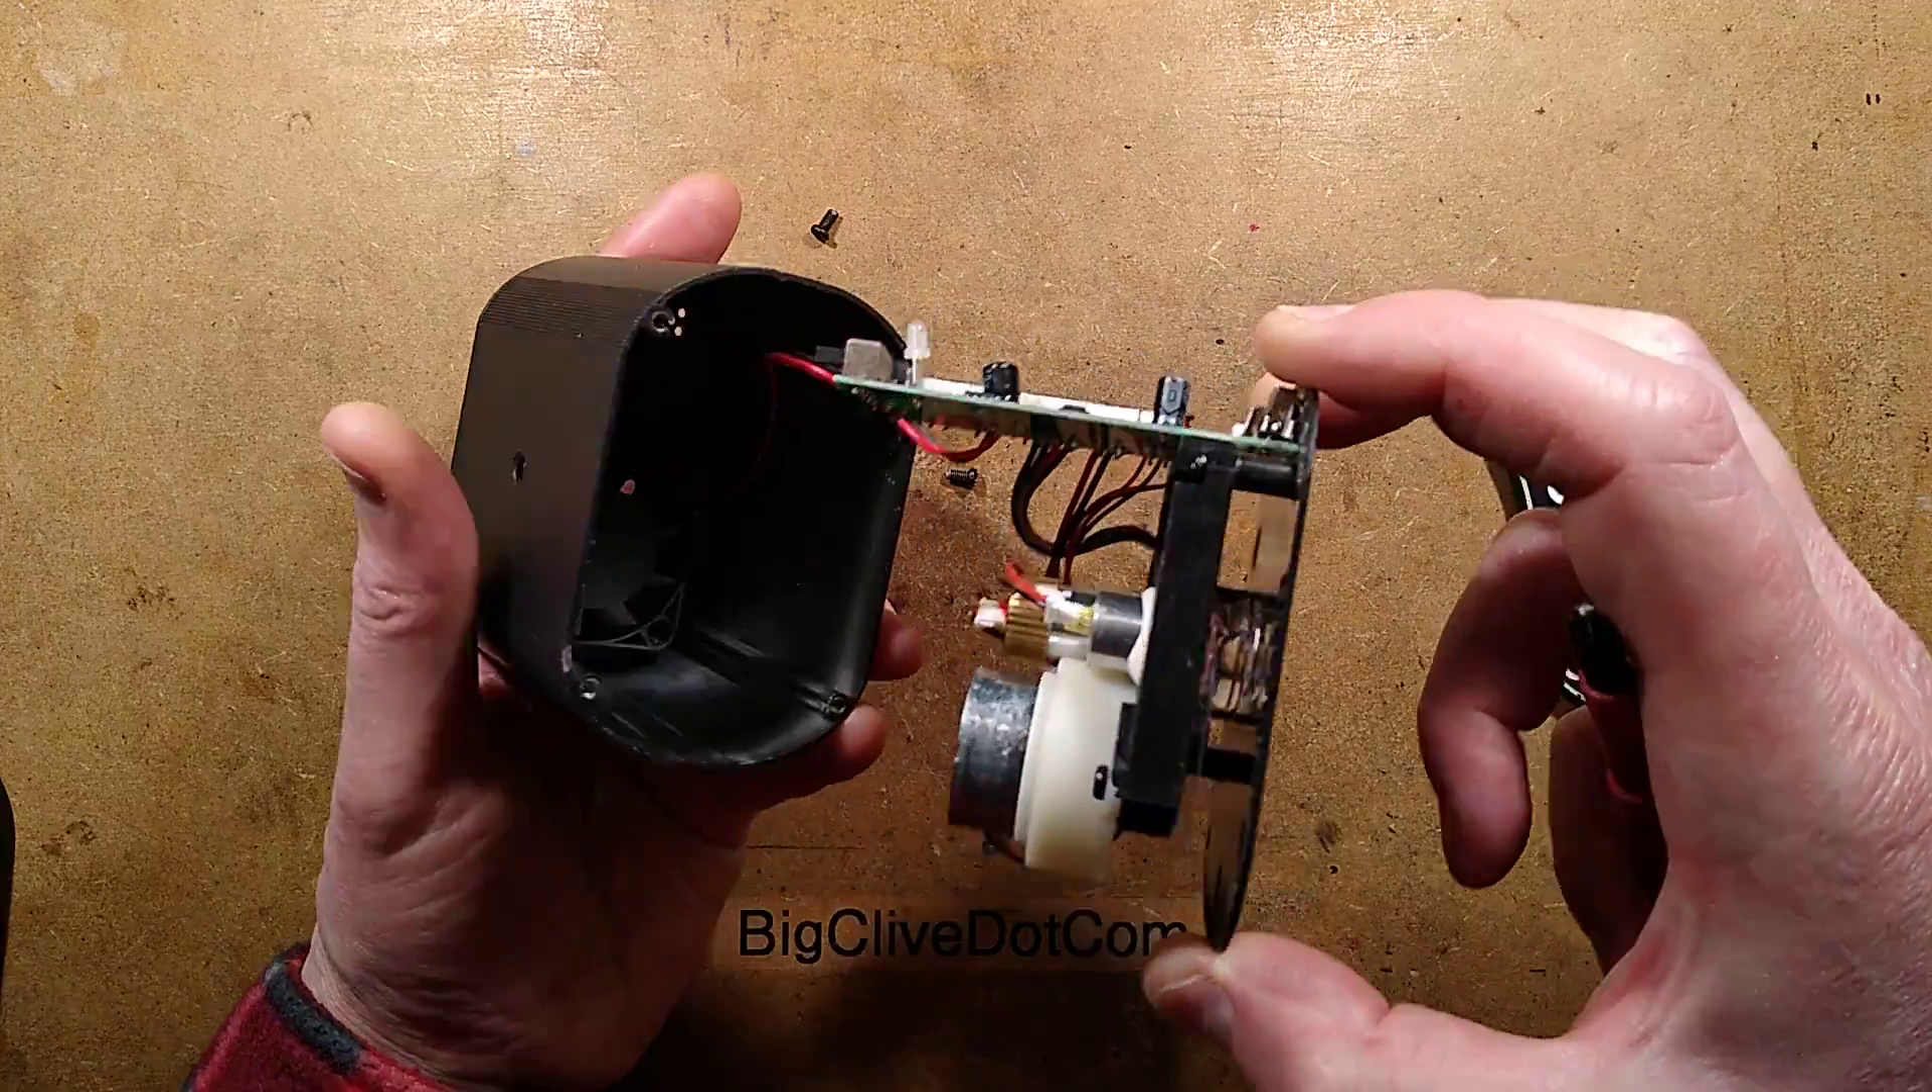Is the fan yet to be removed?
Yes.